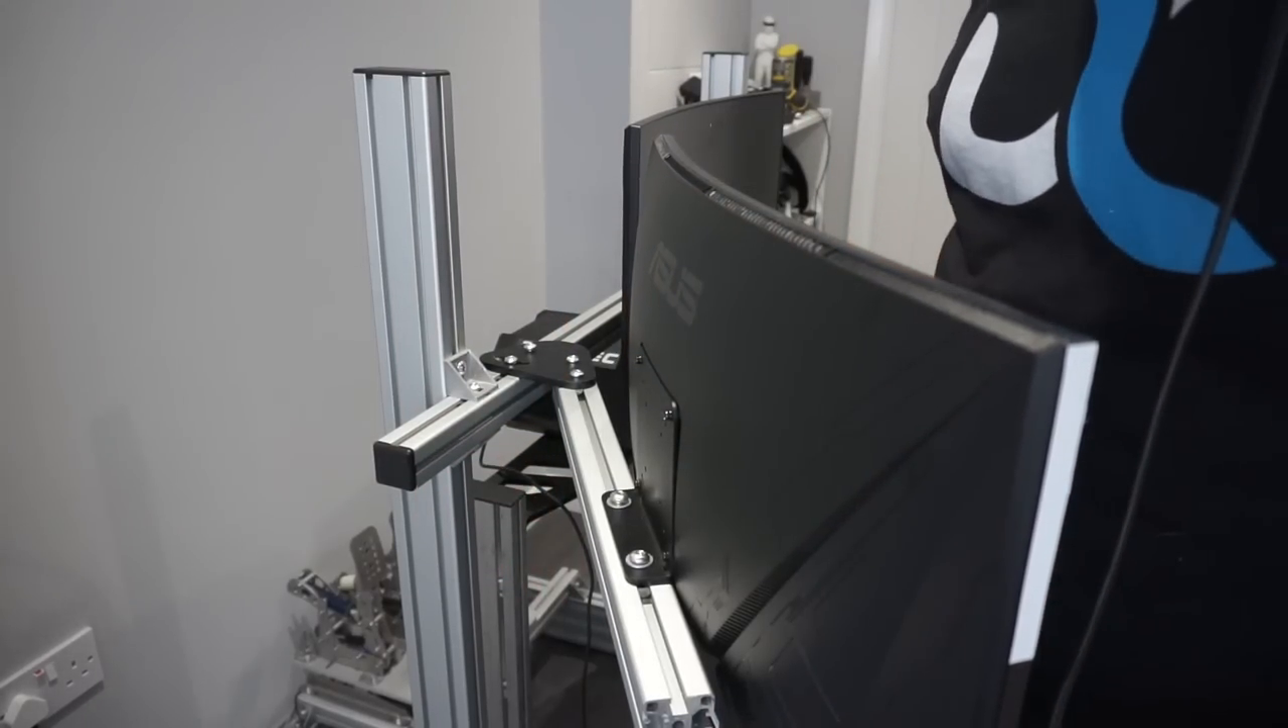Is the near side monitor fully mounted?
Yes.